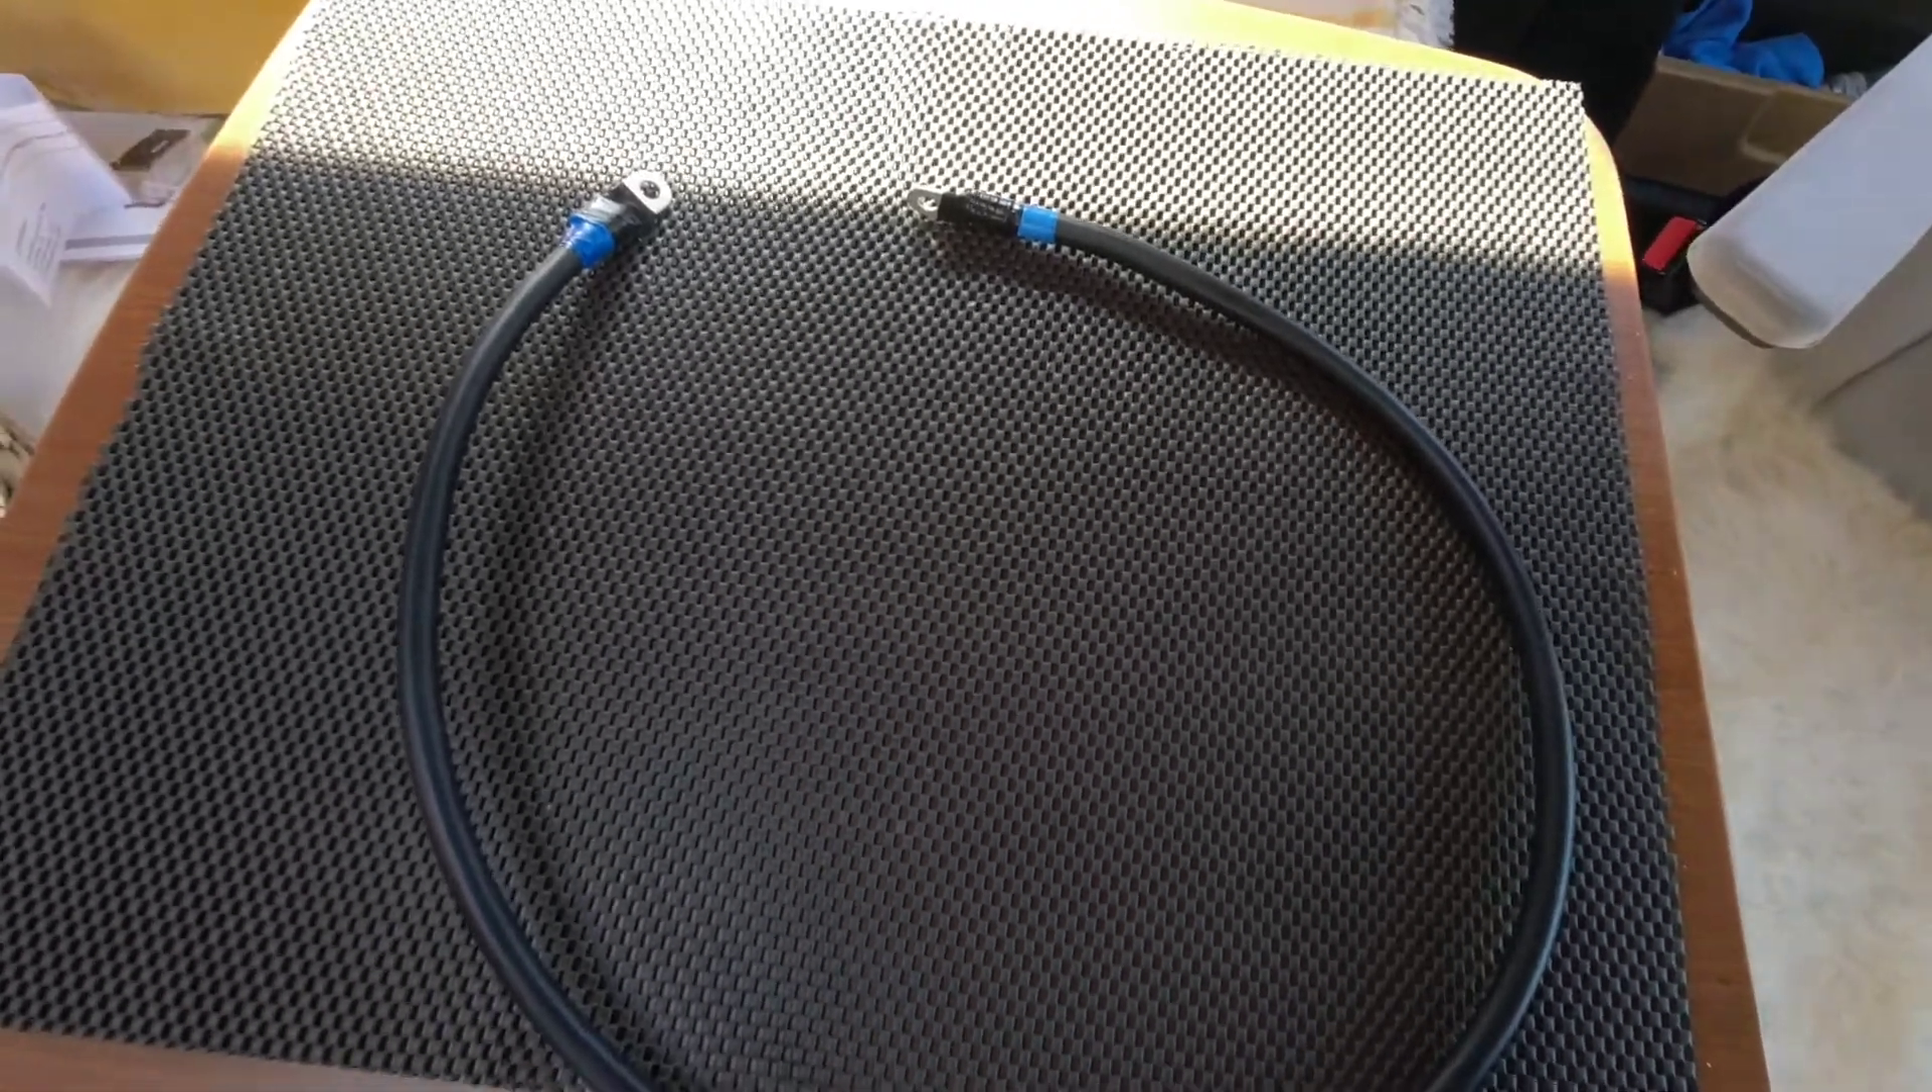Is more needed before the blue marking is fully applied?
No.